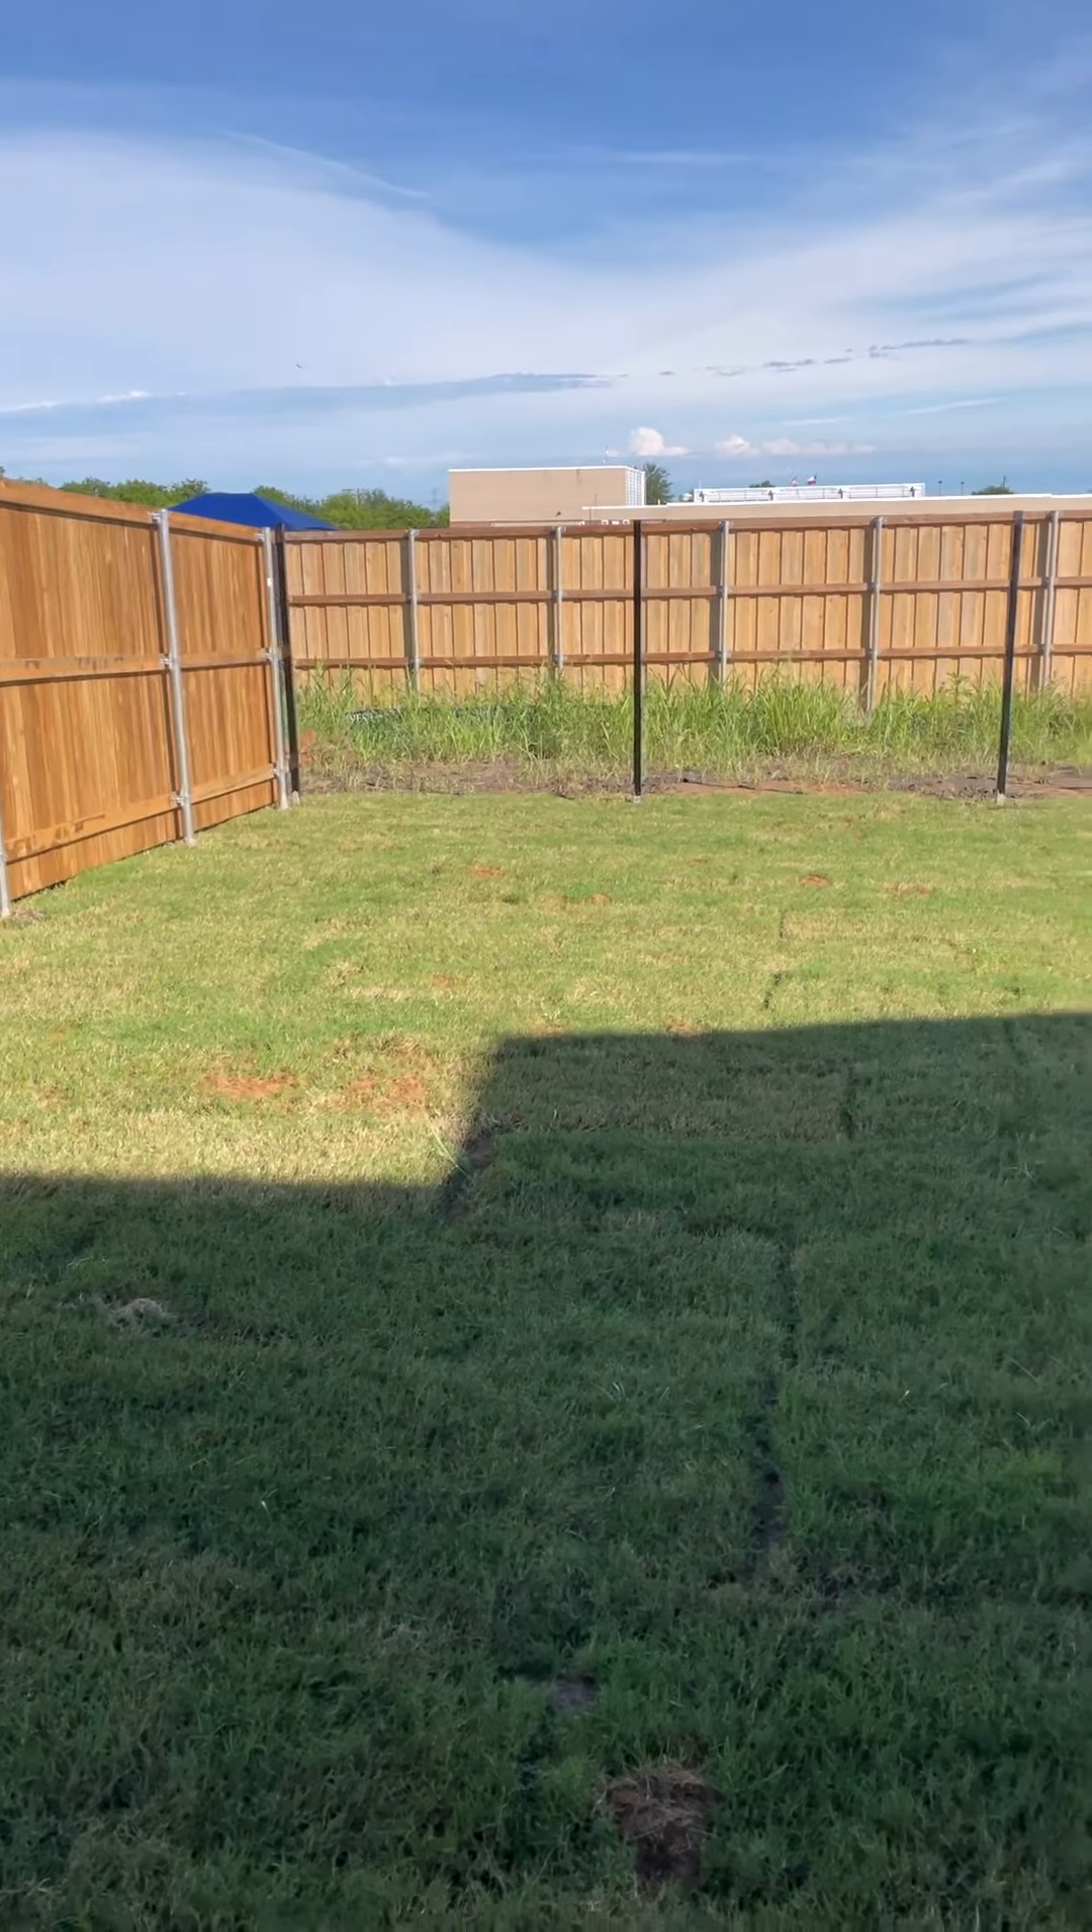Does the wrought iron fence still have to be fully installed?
Yes.